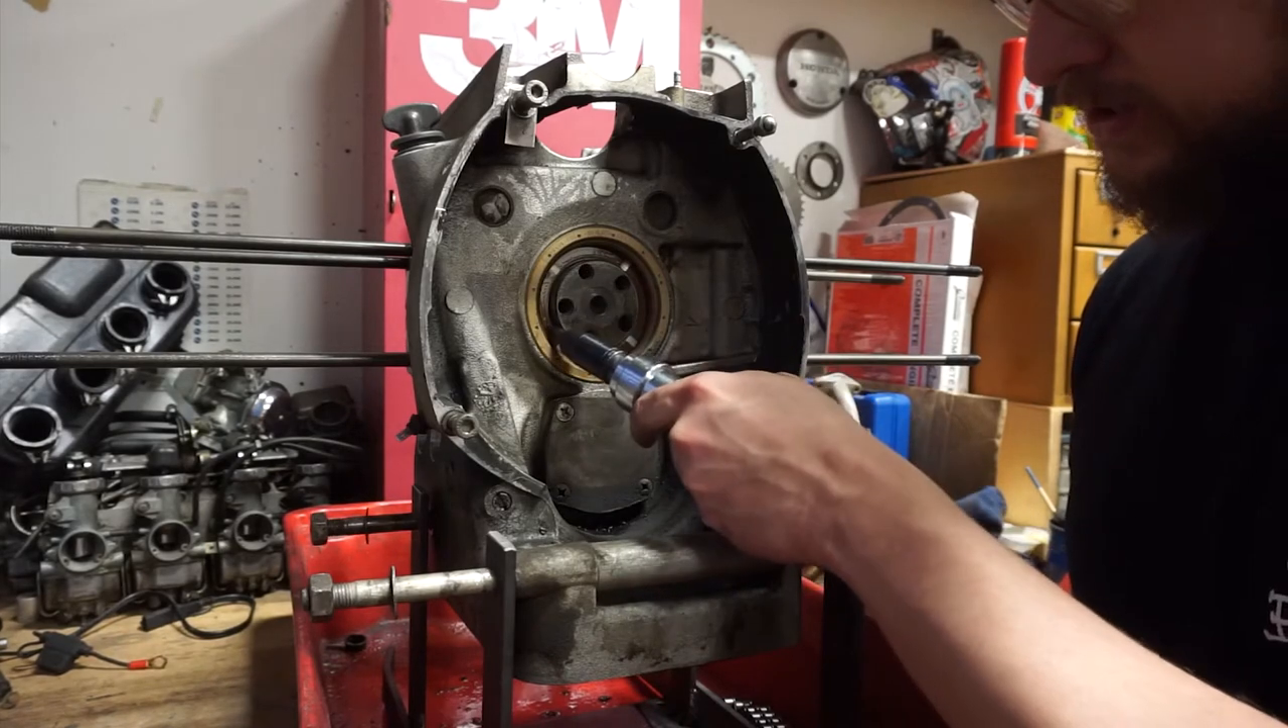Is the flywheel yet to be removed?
No.